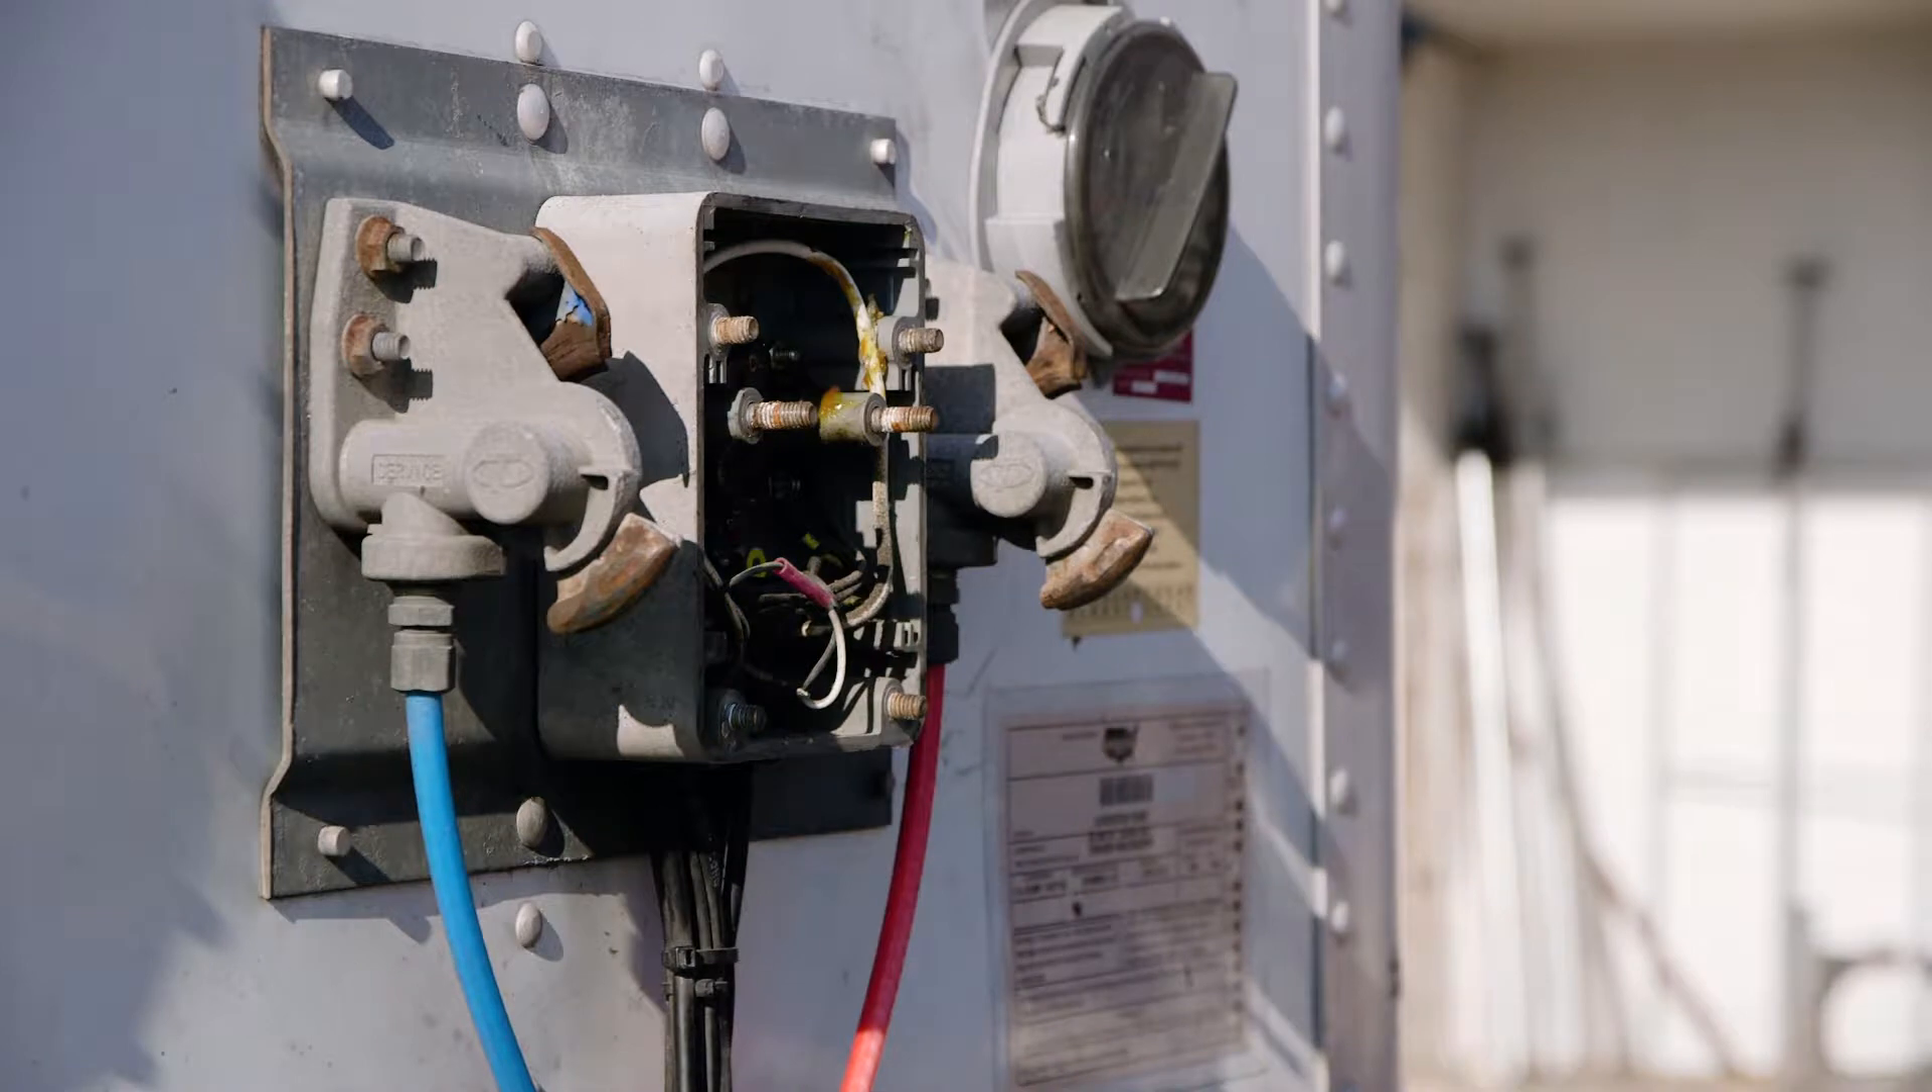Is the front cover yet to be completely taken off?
No.